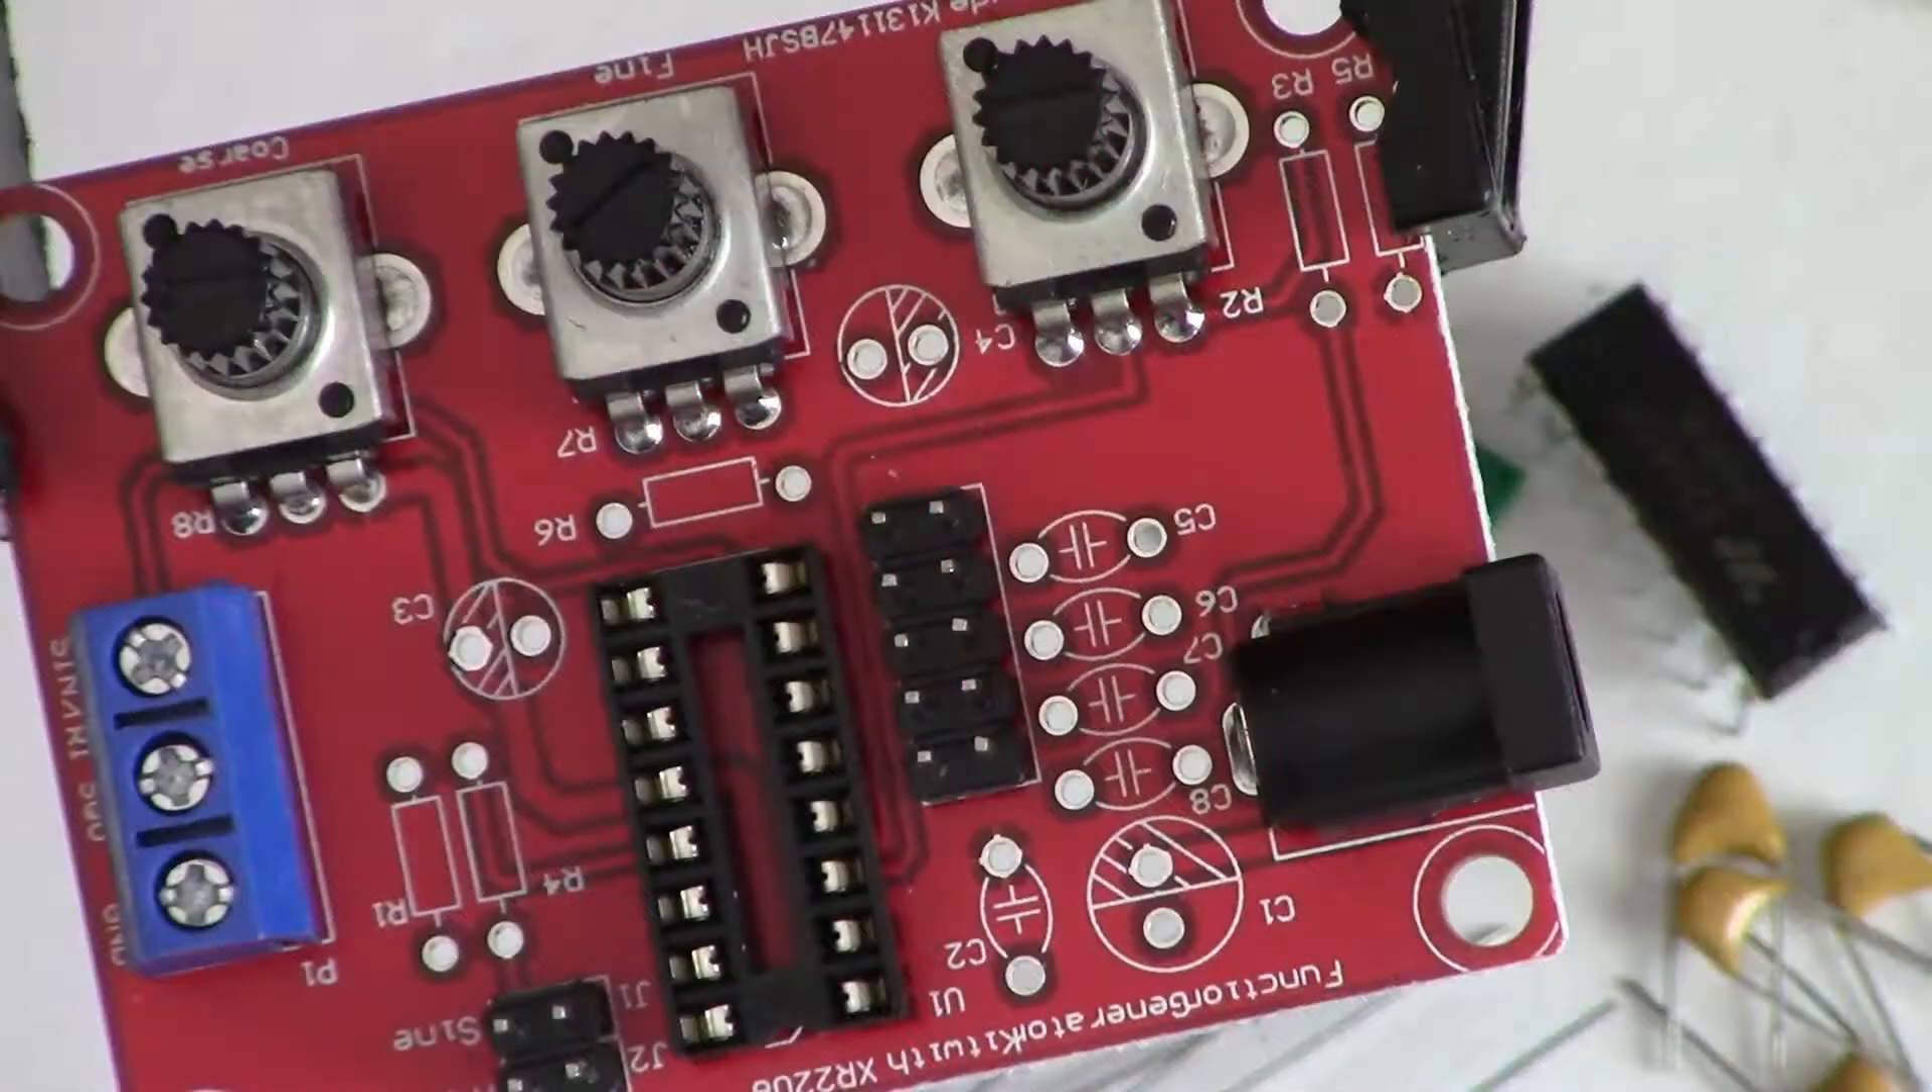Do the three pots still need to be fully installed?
No.